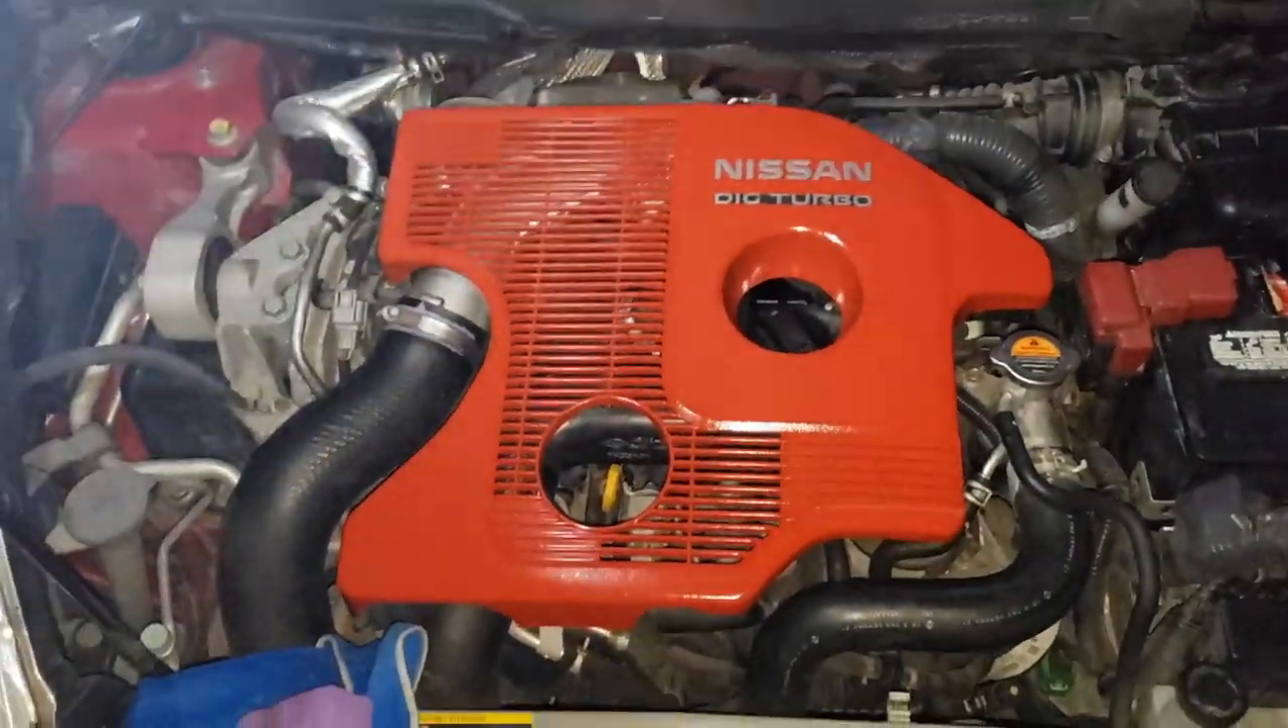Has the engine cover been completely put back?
Yes.